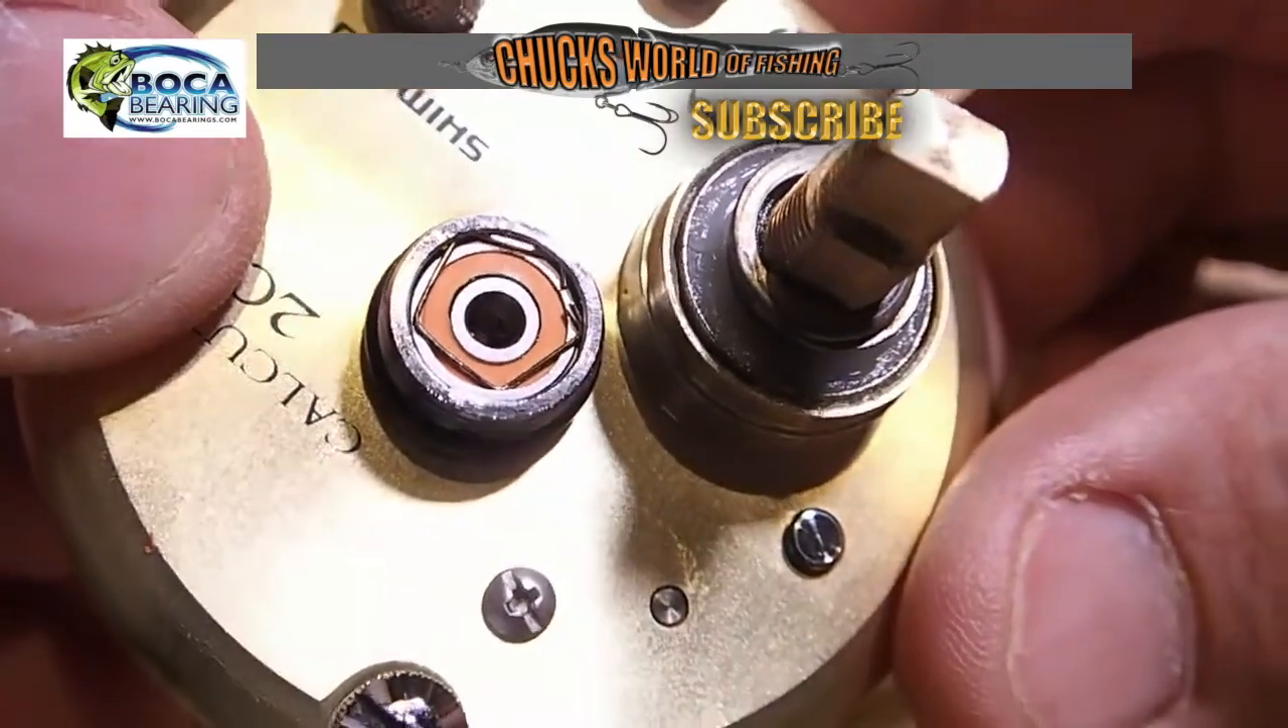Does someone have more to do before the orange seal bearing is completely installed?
No.